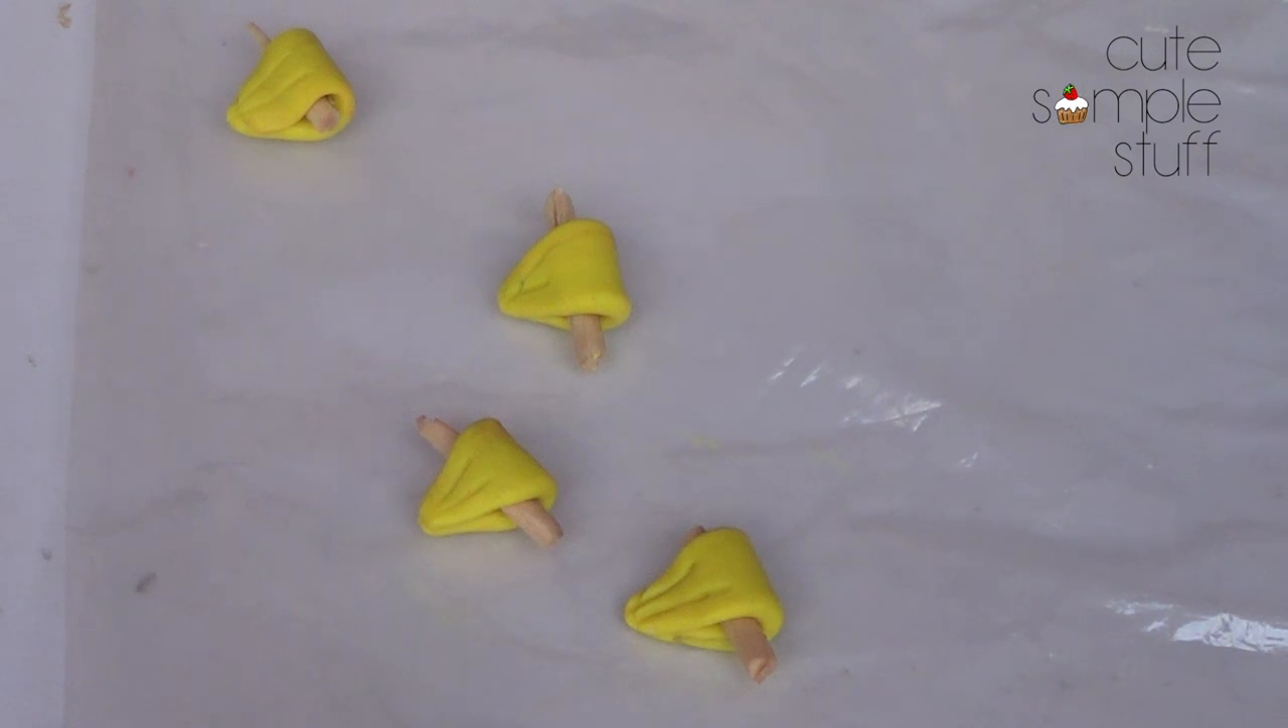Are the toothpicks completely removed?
No.